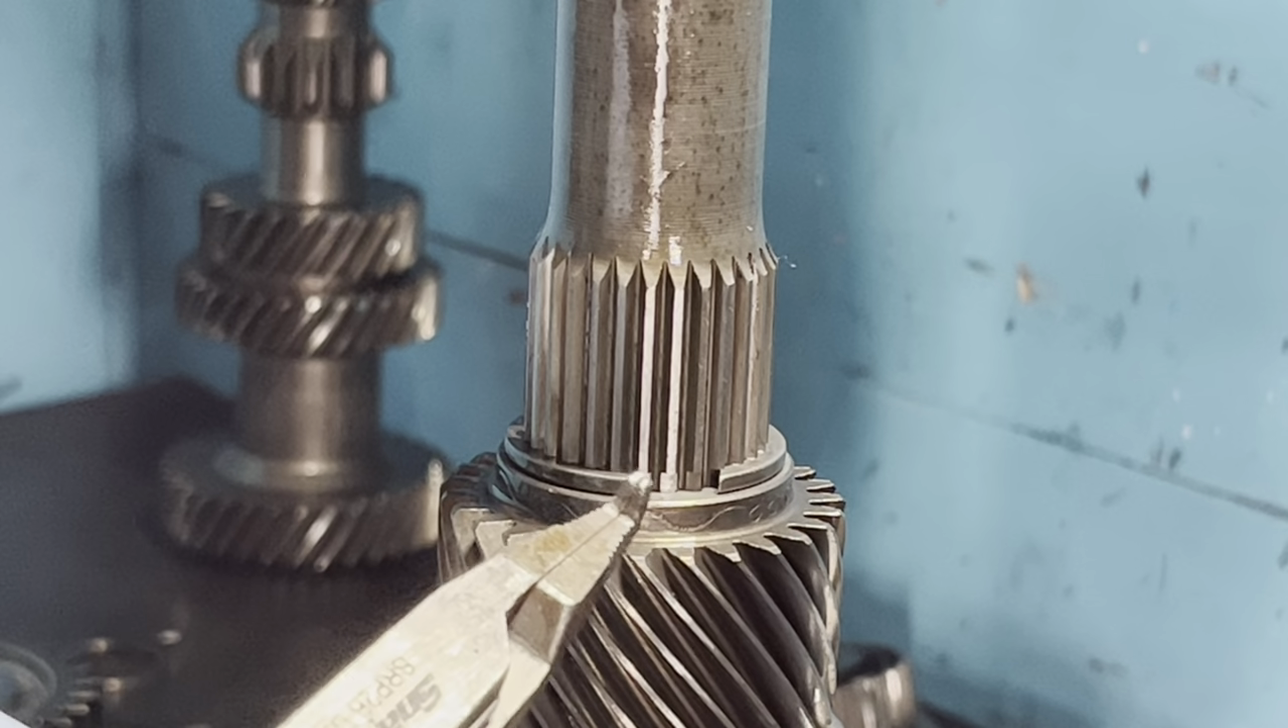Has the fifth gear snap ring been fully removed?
No.